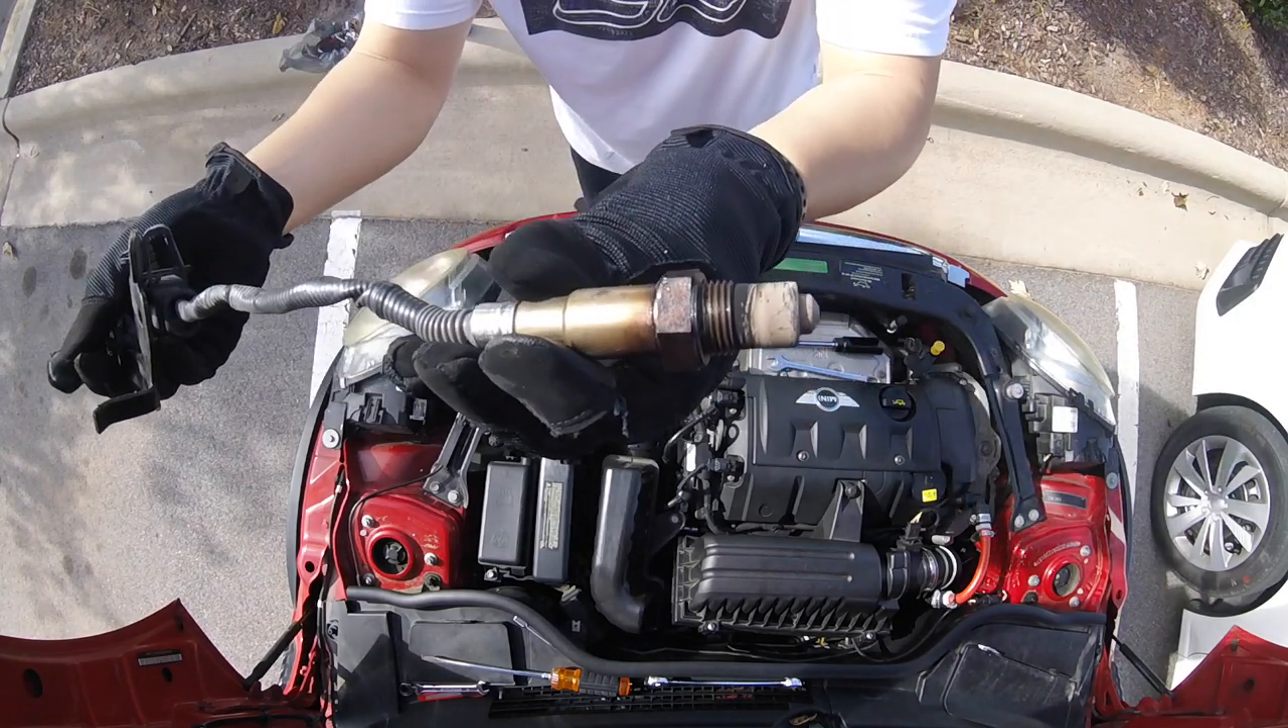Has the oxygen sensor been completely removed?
Yes.